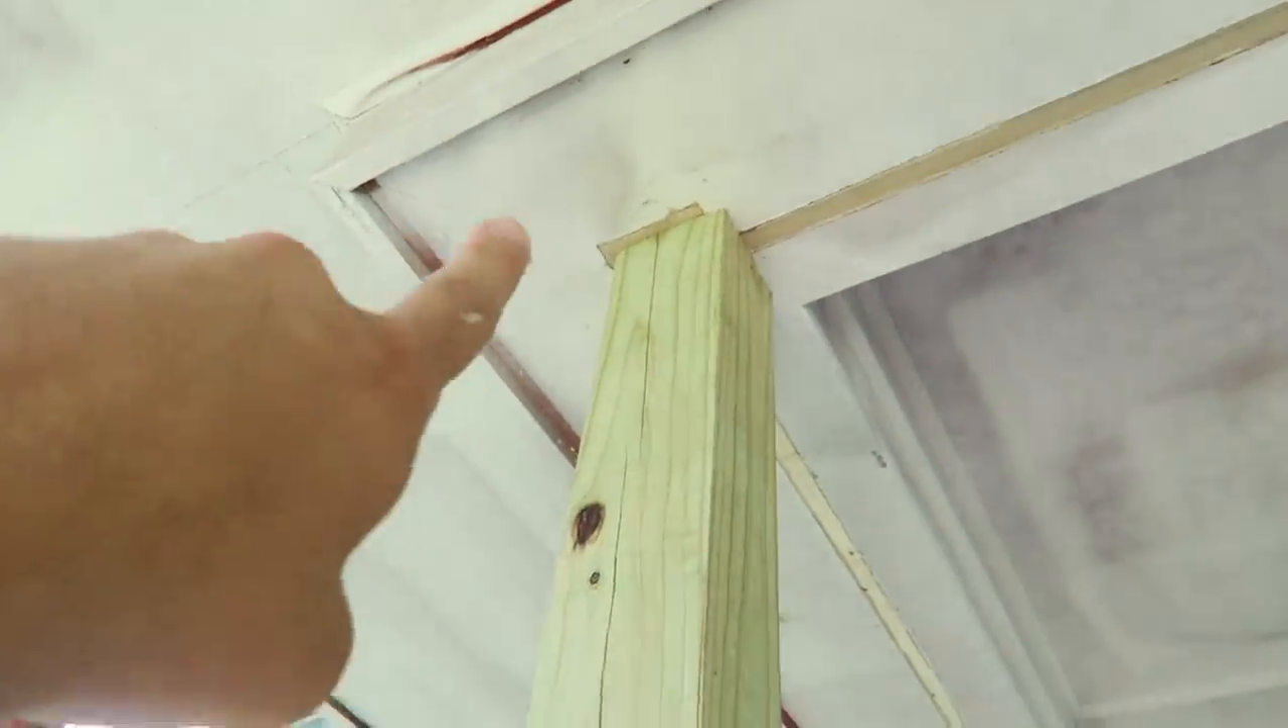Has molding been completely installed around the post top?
No.